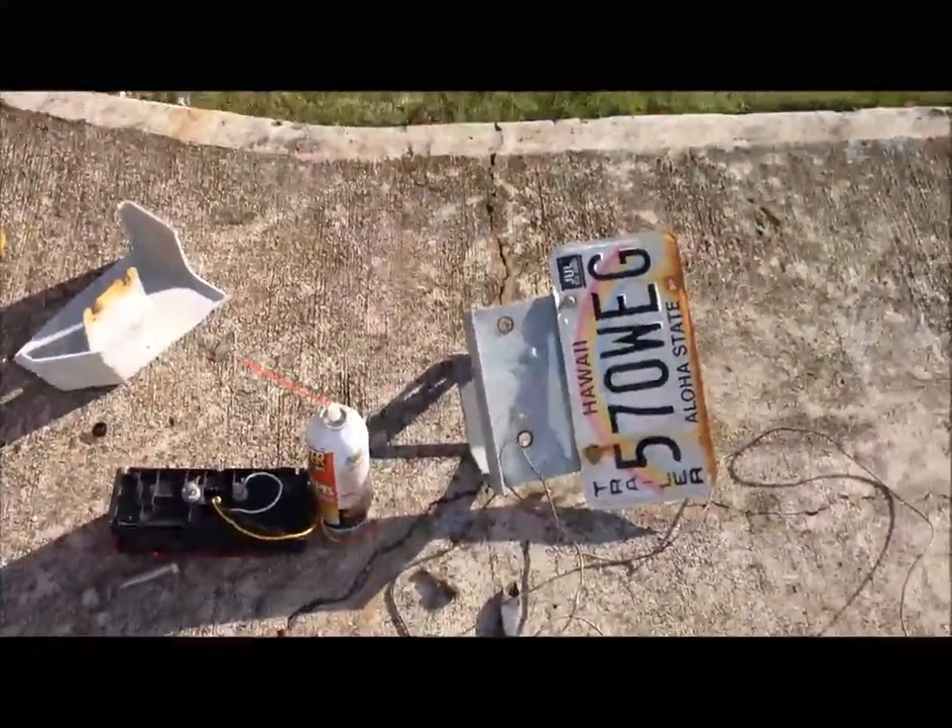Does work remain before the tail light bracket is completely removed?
No.